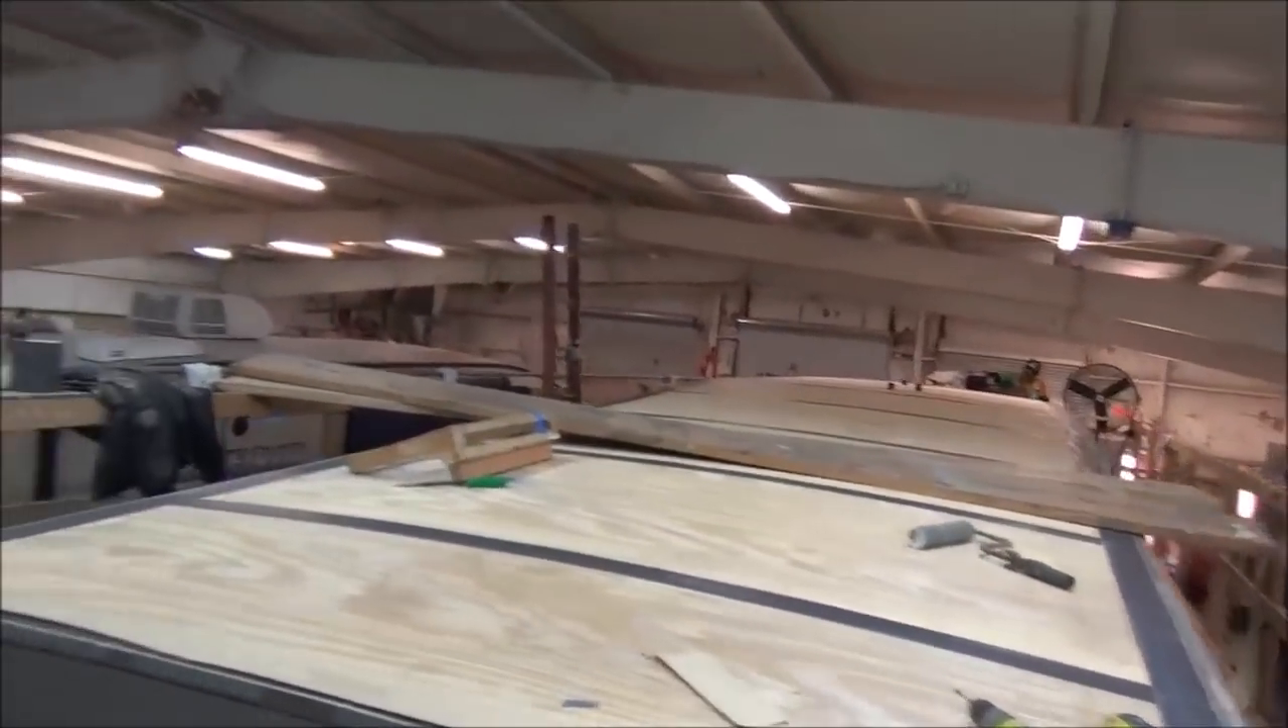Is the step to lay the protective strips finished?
Yes.